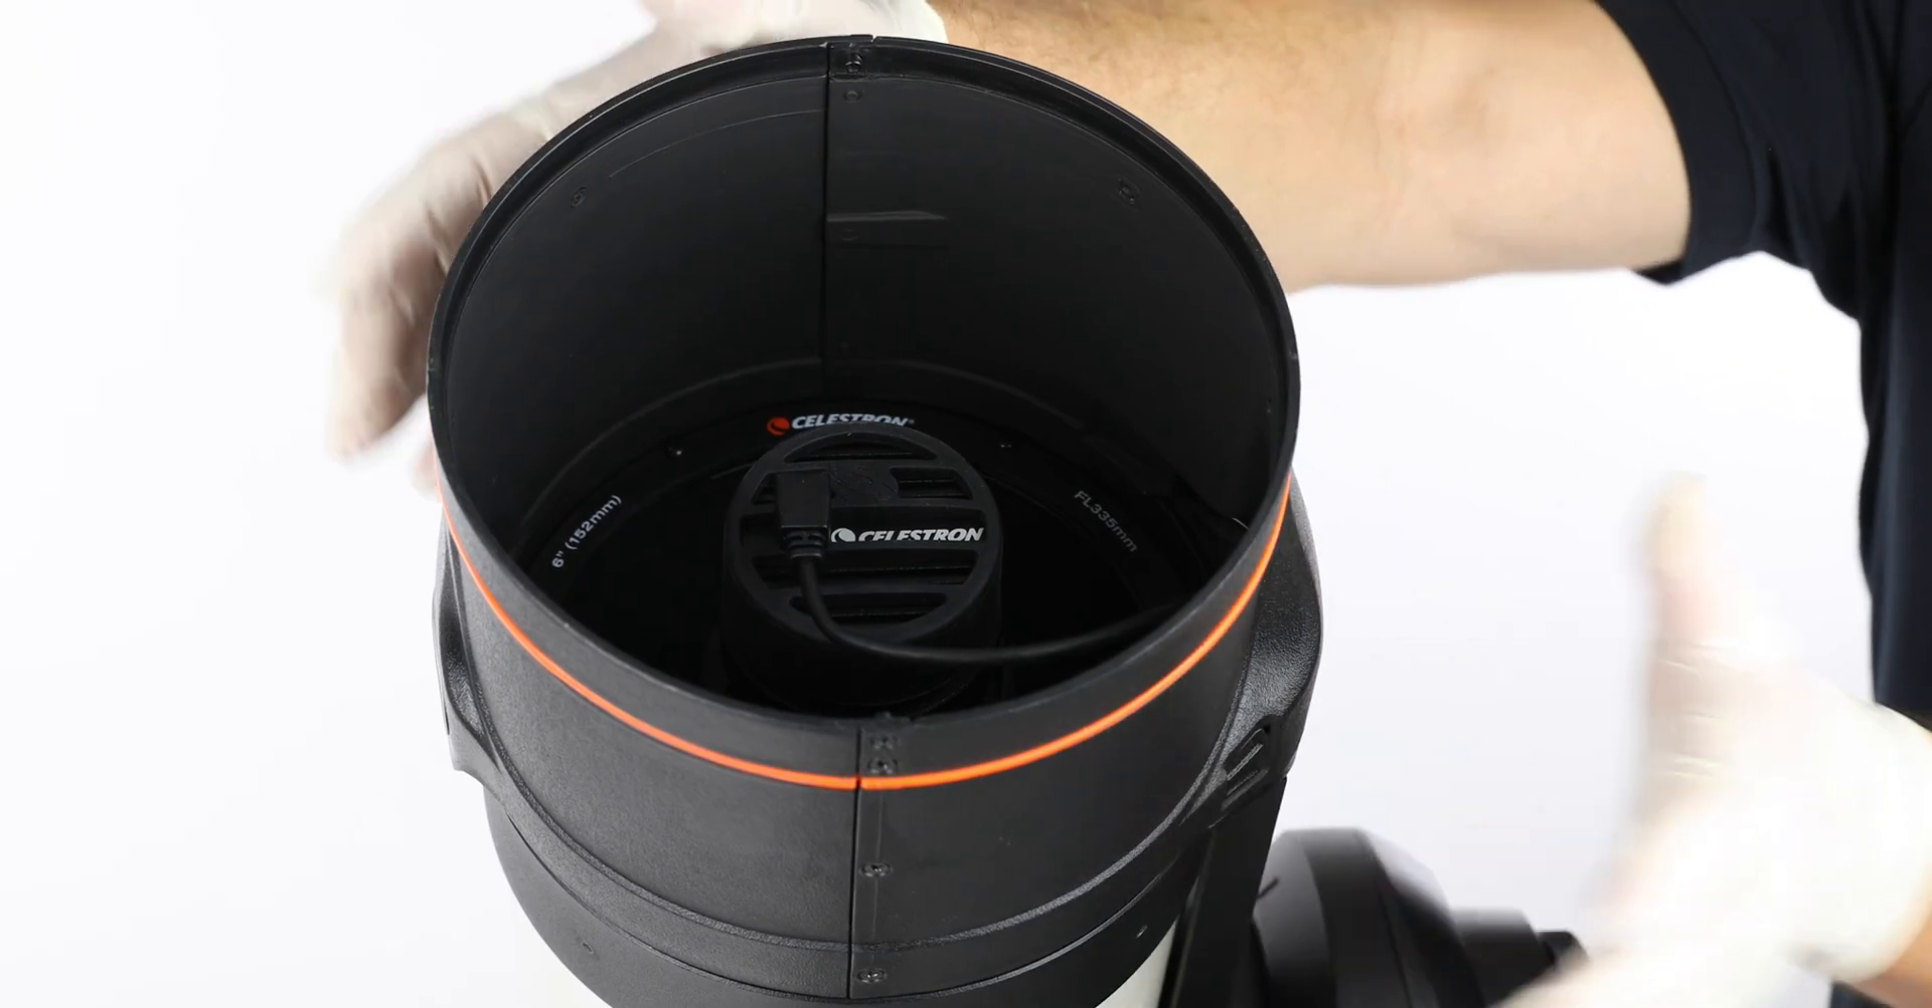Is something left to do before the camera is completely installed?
No.